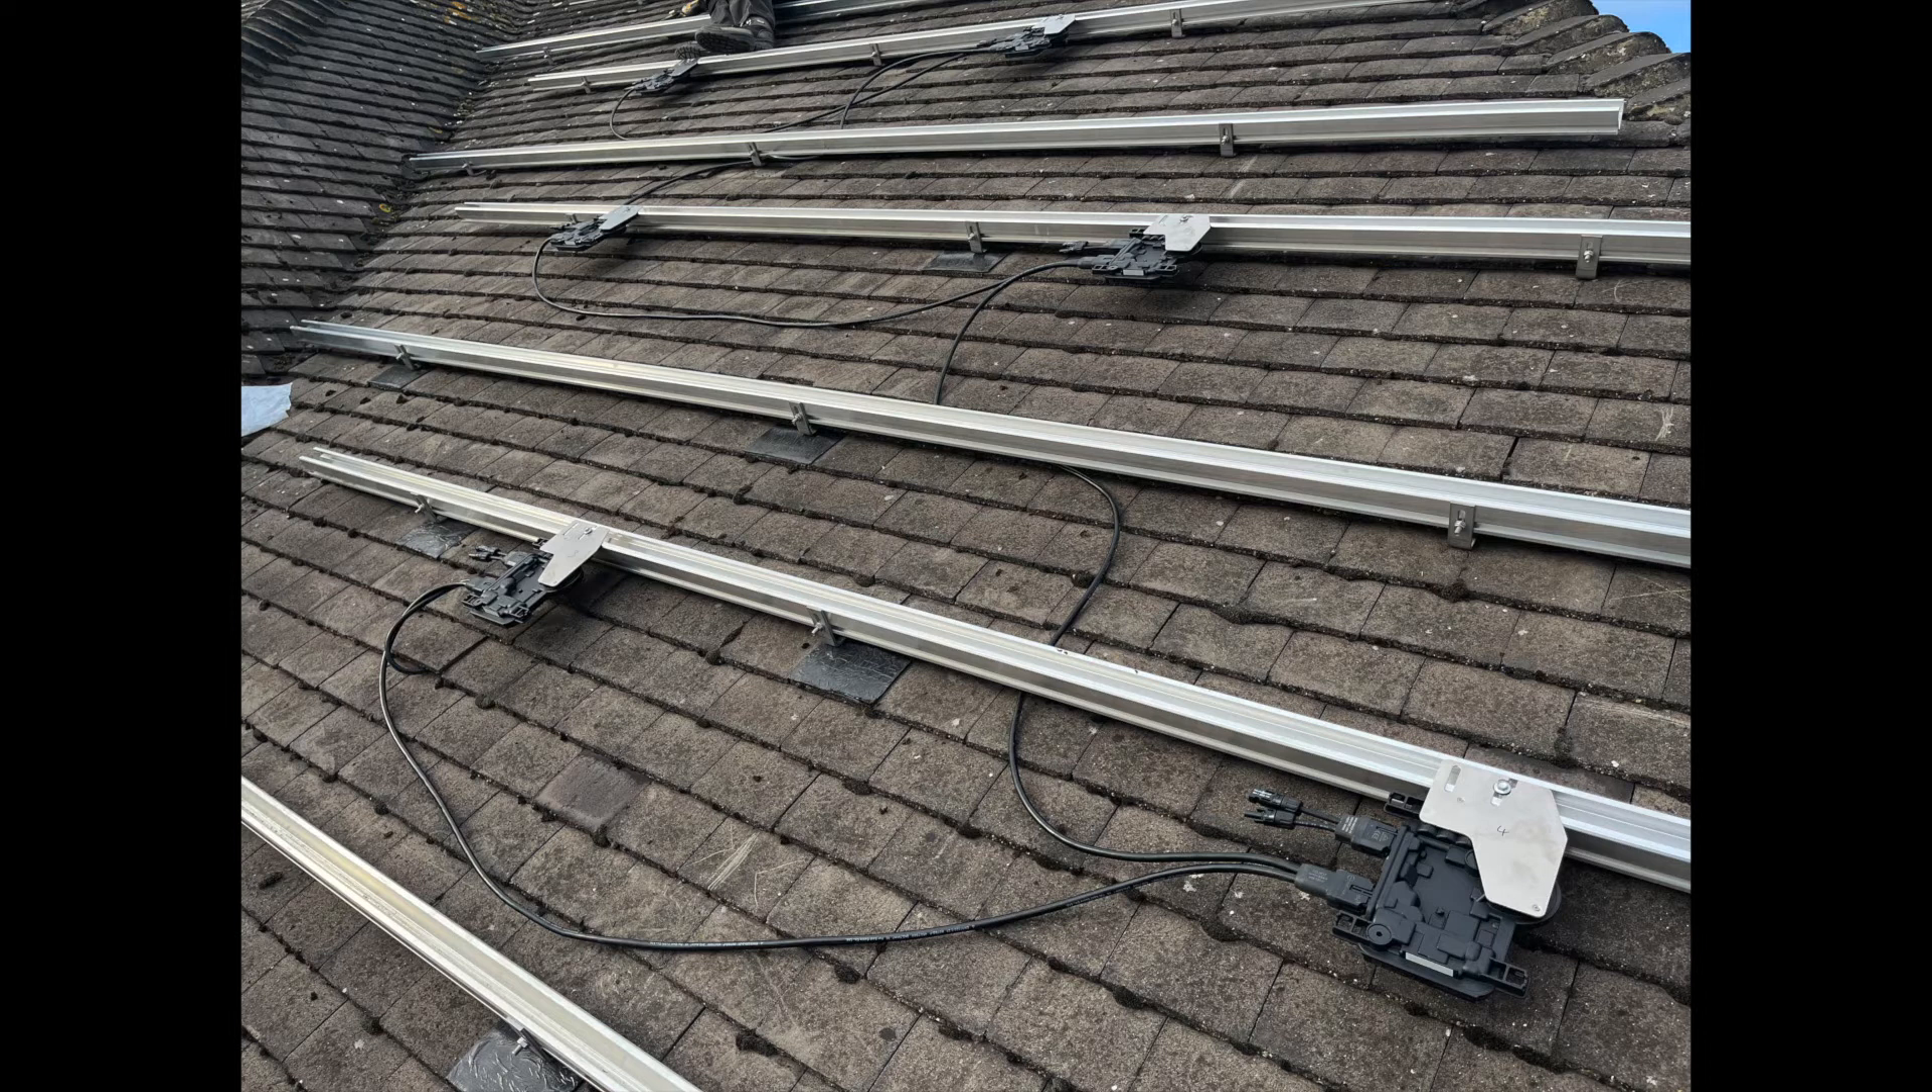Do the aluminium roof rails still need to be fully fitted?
No.